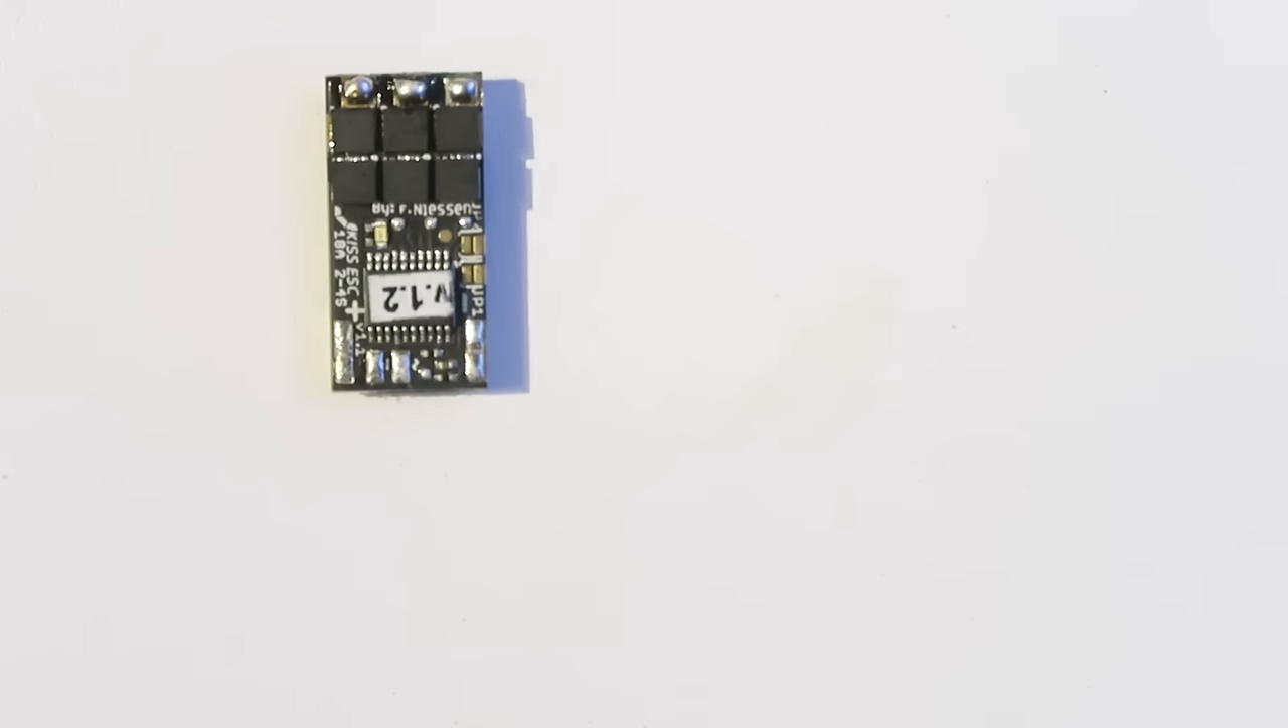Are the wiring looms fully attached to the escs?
No.